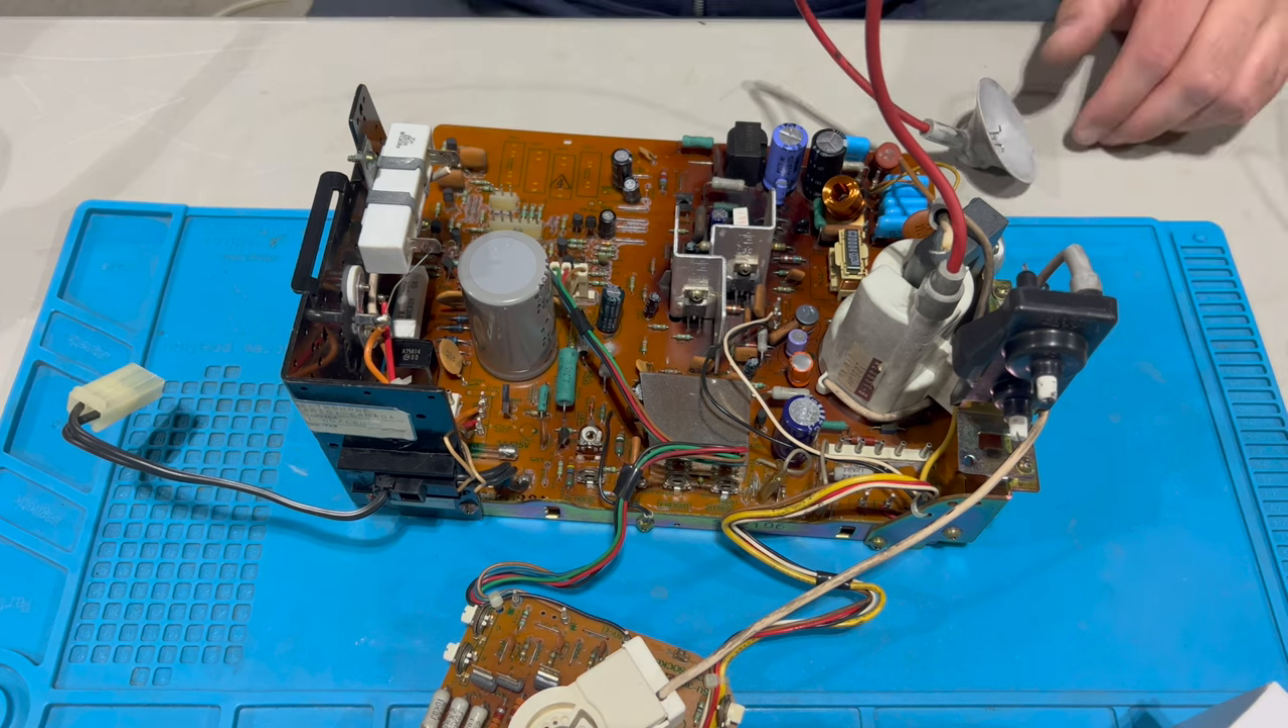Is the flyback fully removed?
No.